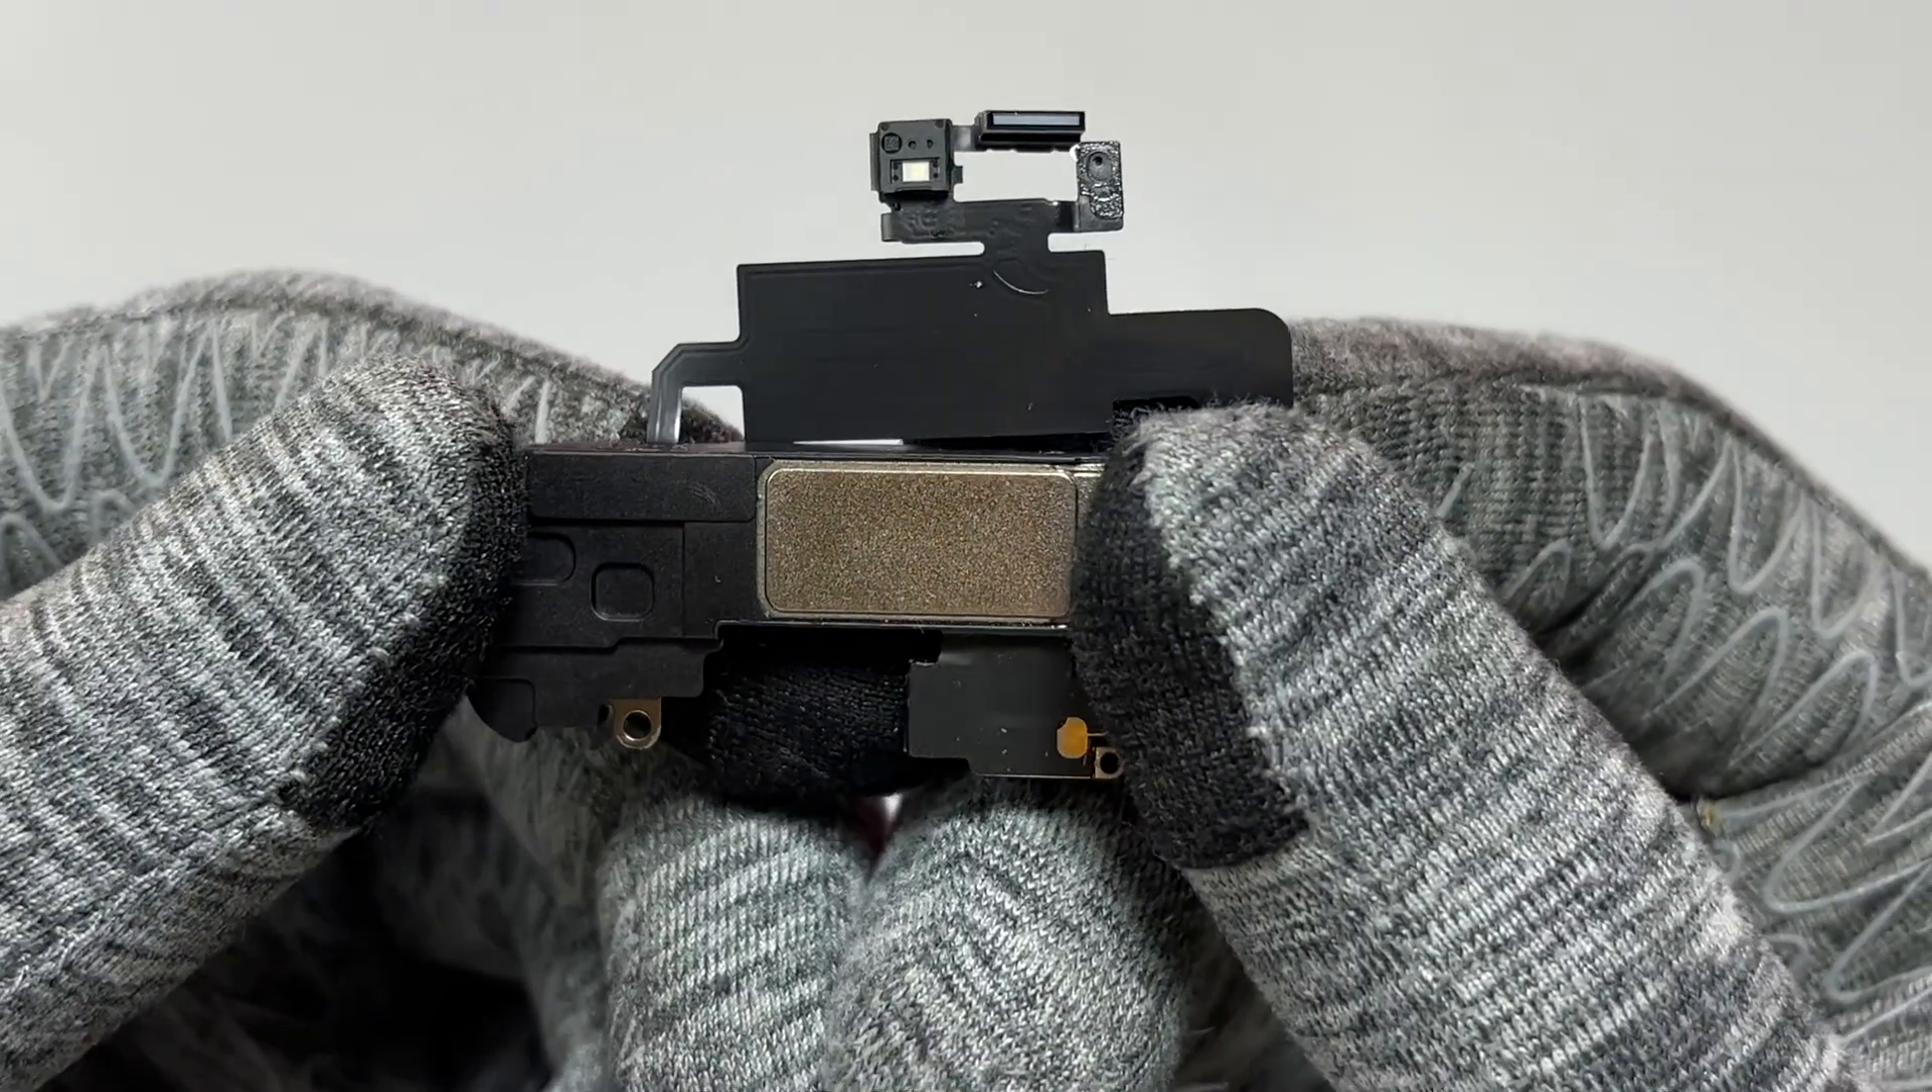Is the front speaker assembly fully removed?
Yes.